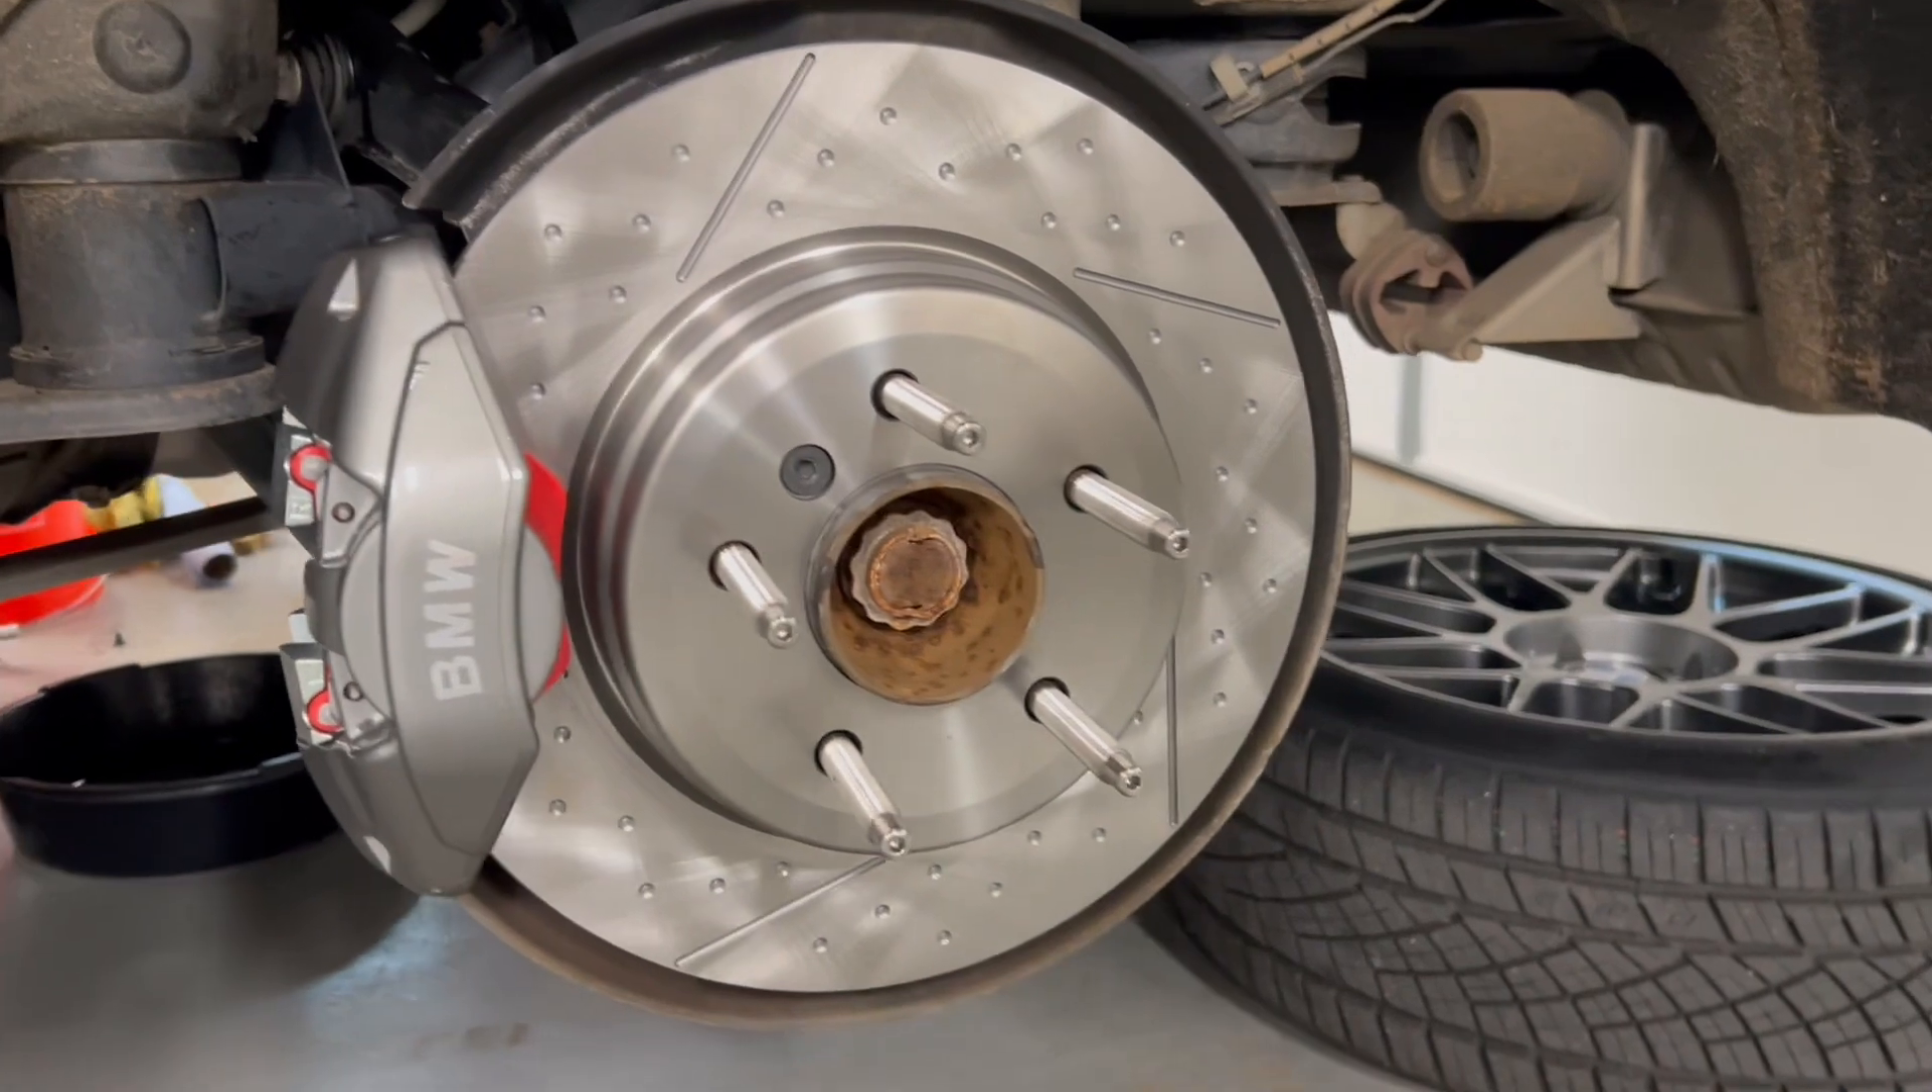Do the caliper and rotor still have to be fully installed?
No.